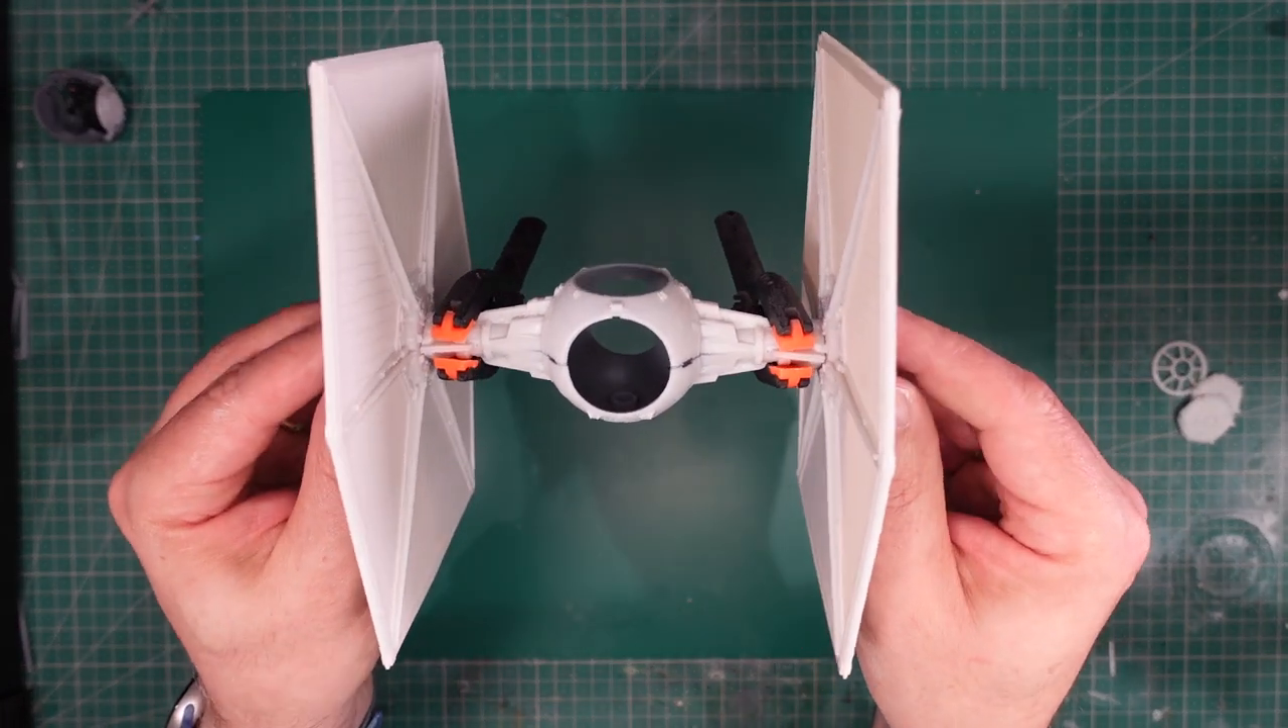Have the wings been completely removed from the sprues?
Yes.